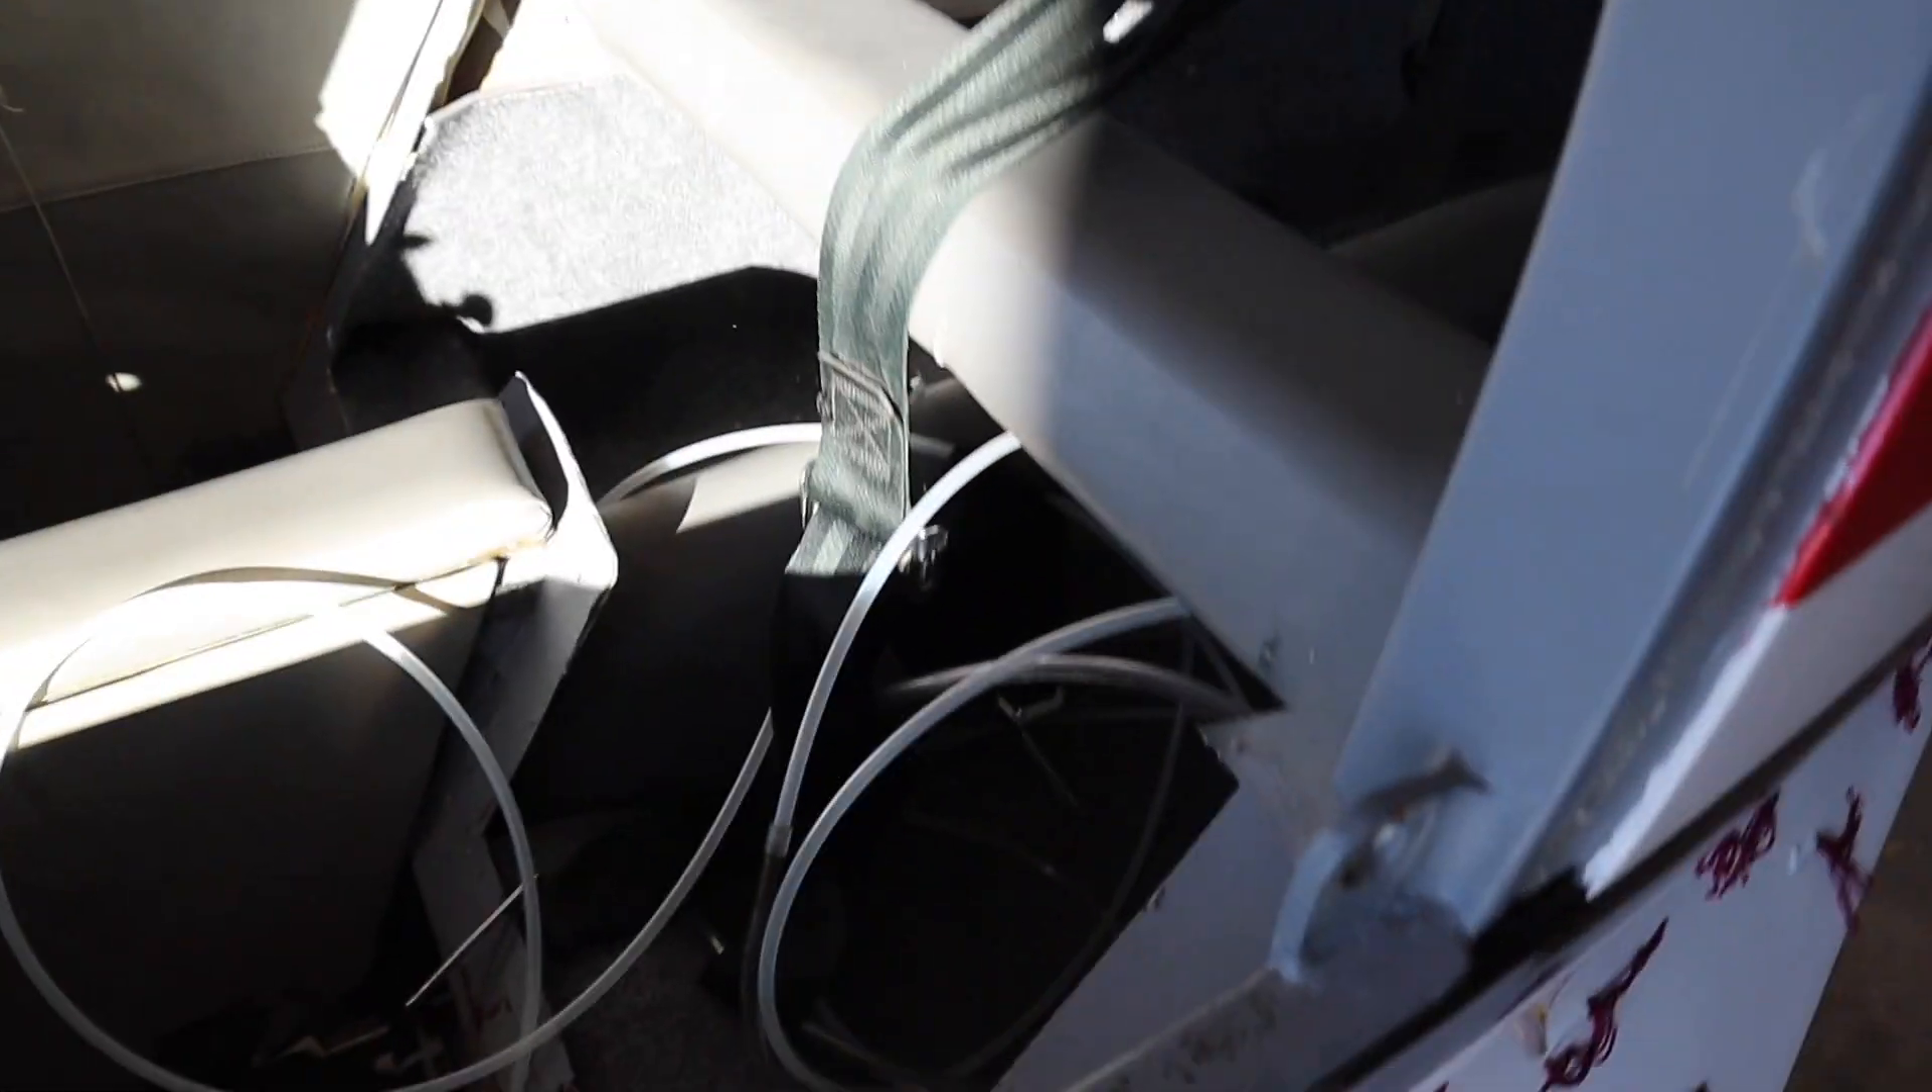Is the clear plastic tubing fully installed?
No.